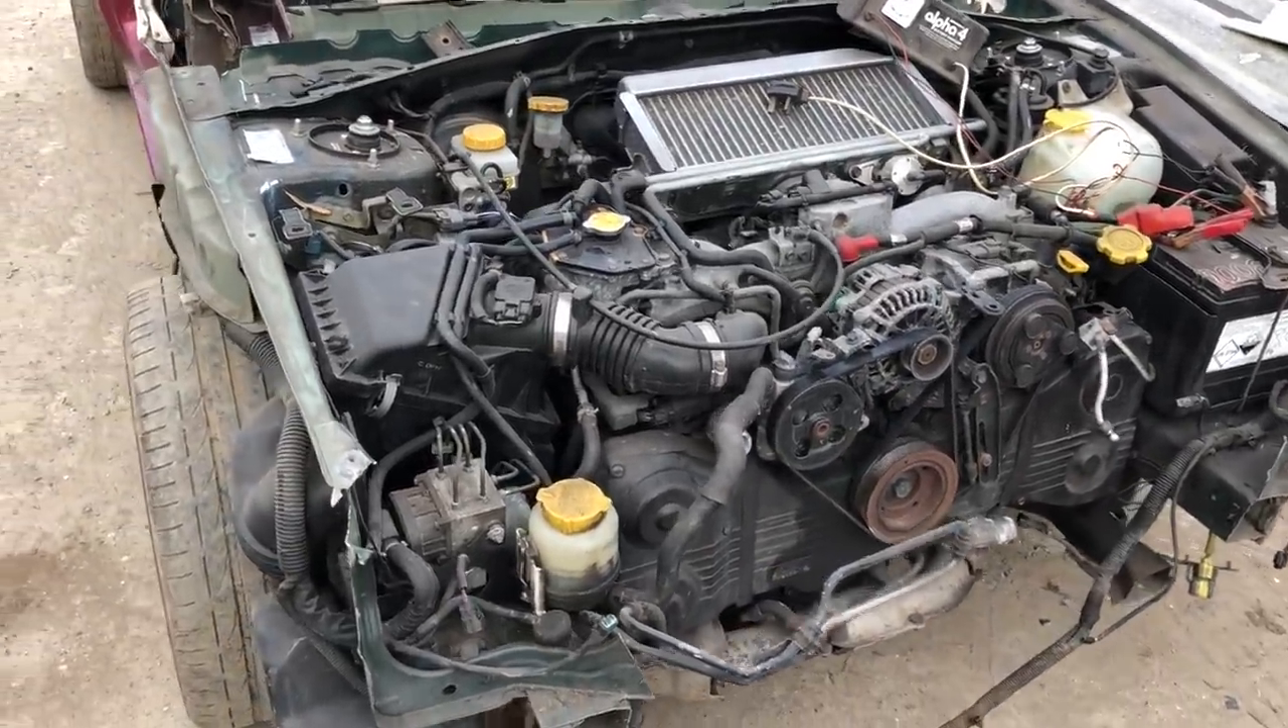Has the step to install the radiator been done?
No.